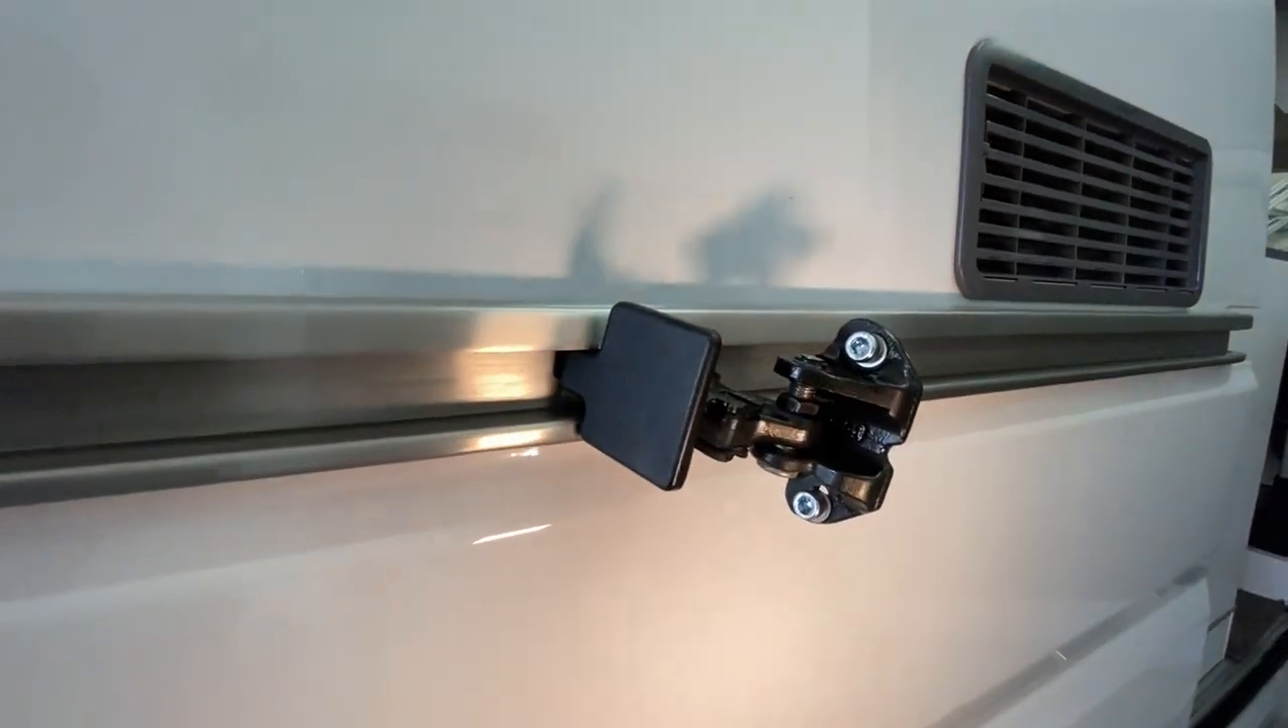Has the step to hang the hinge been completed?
Yes.